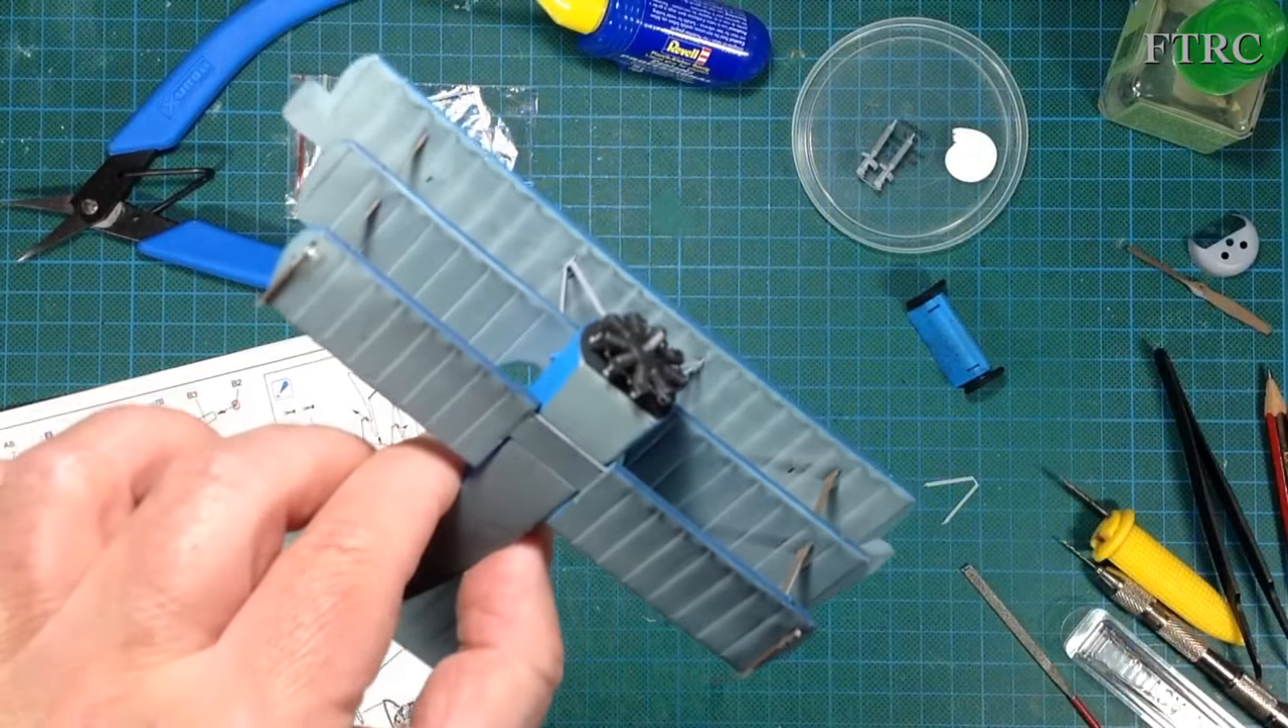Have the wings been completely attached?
Yes.